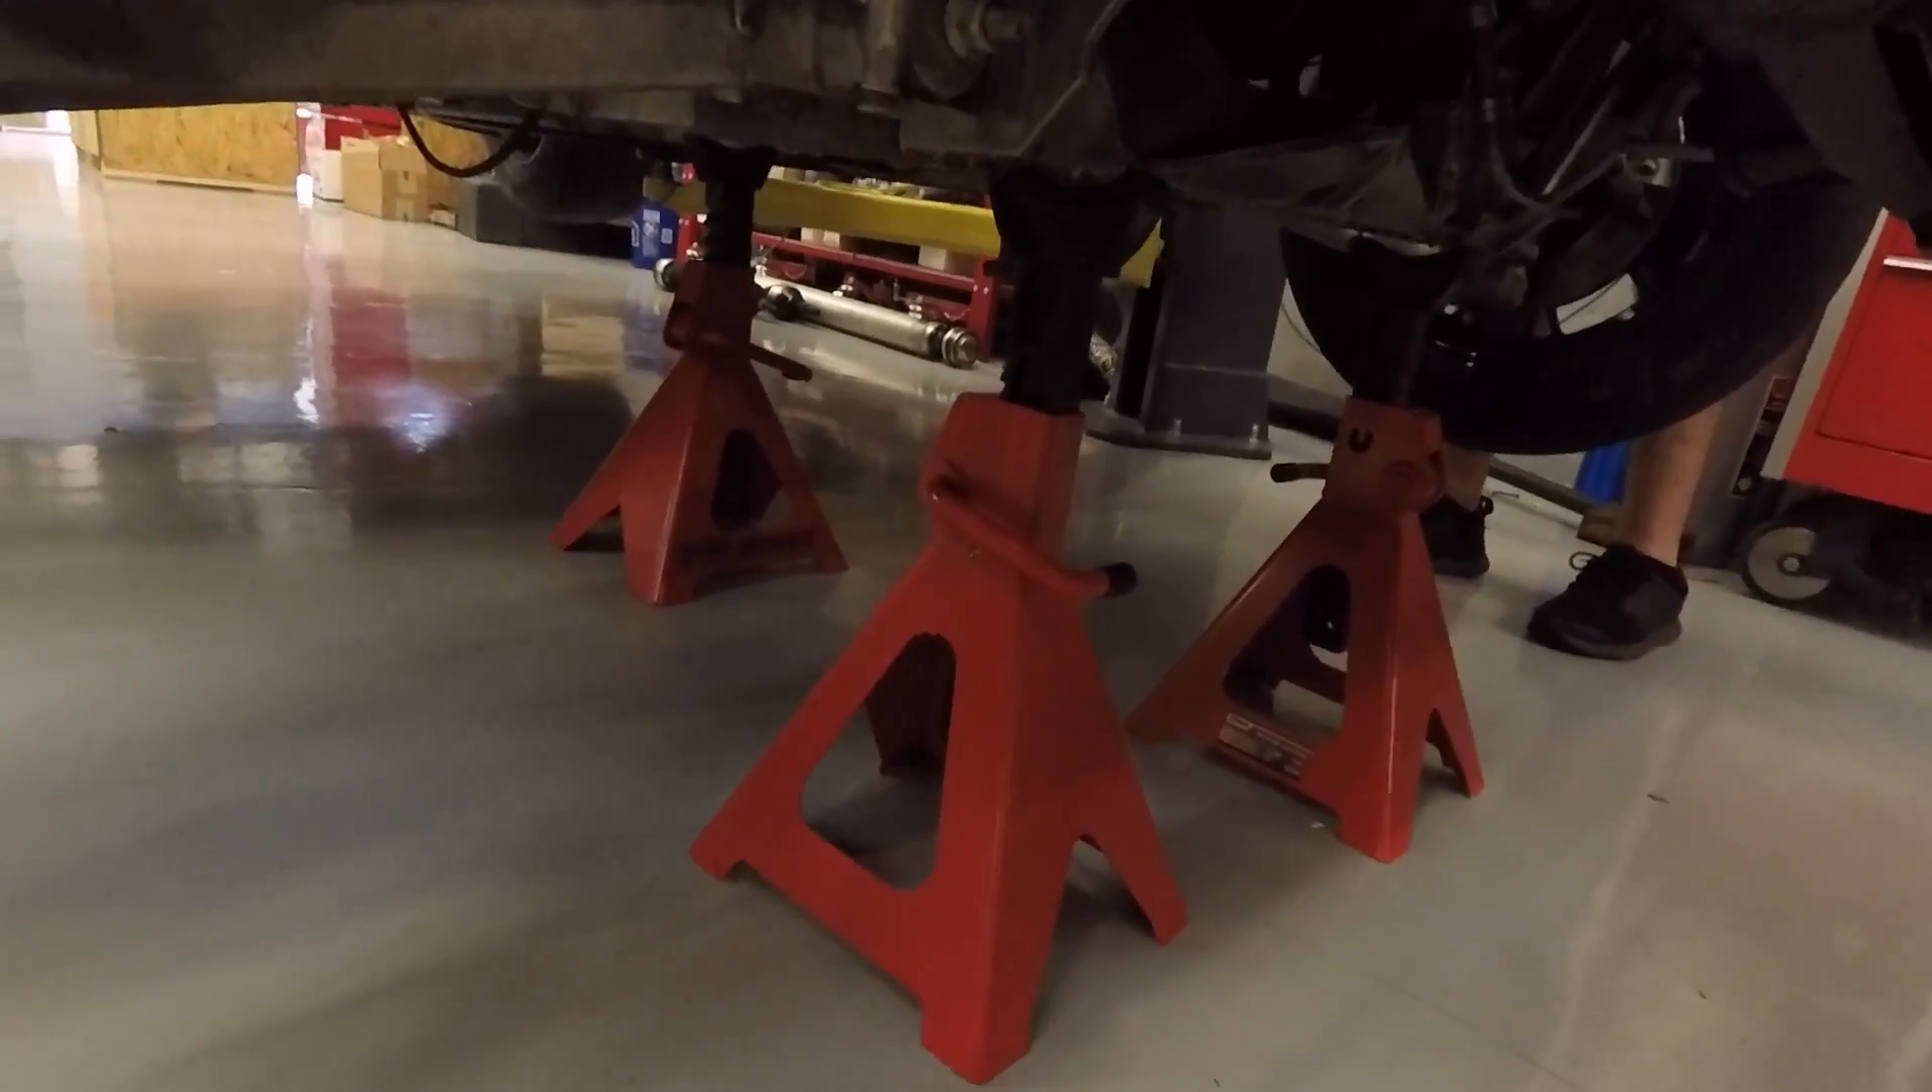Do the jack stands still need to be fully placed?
No.